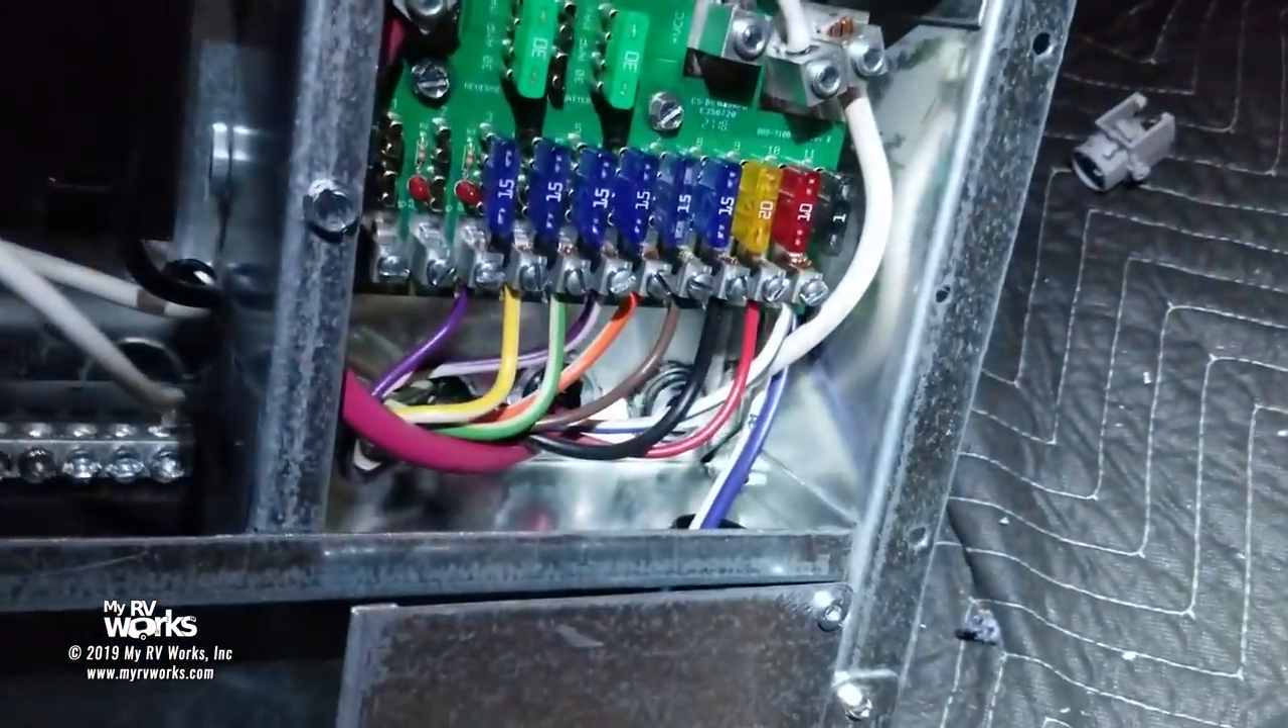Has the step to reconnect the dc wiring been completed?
Yes.